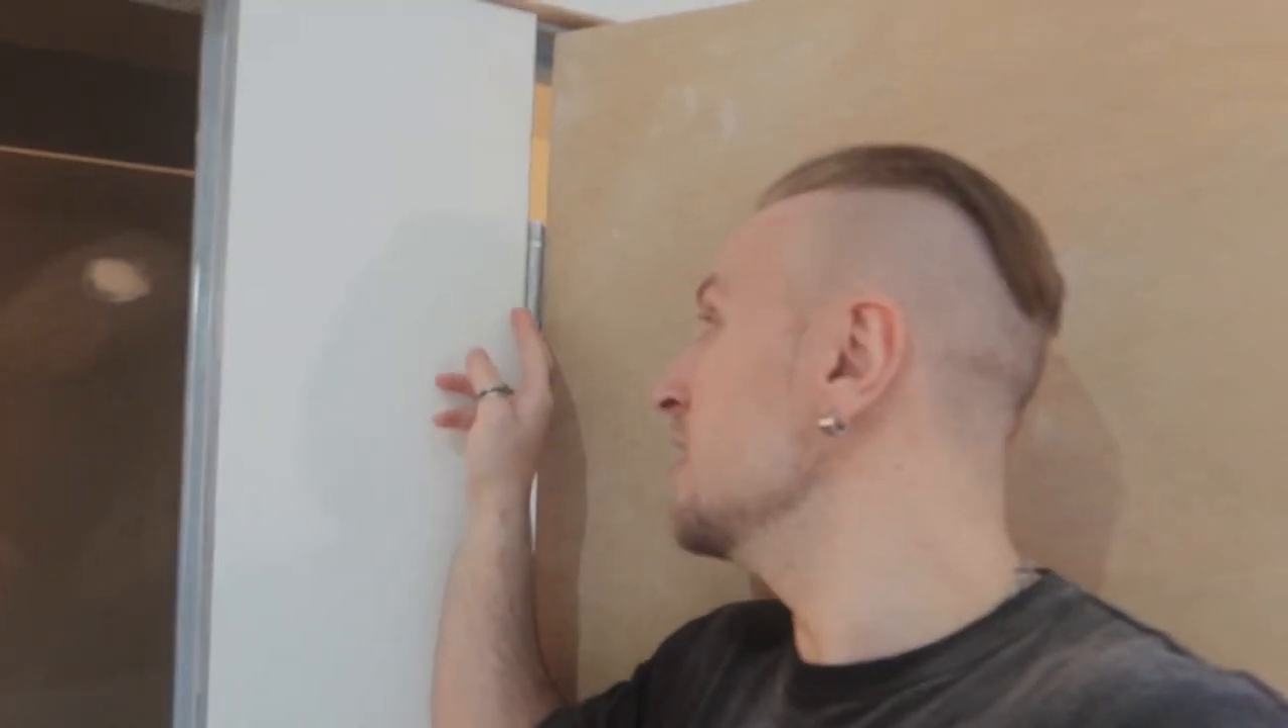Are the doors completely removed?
No.